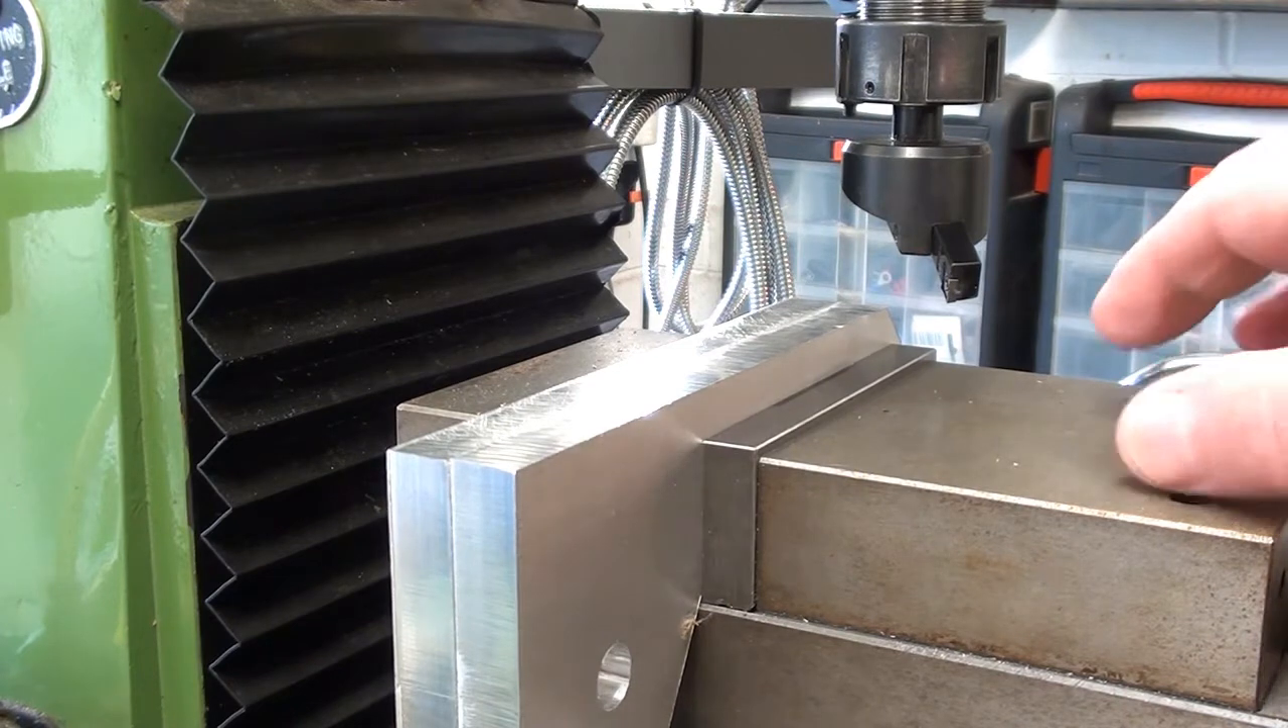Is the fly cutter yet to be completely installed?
No.